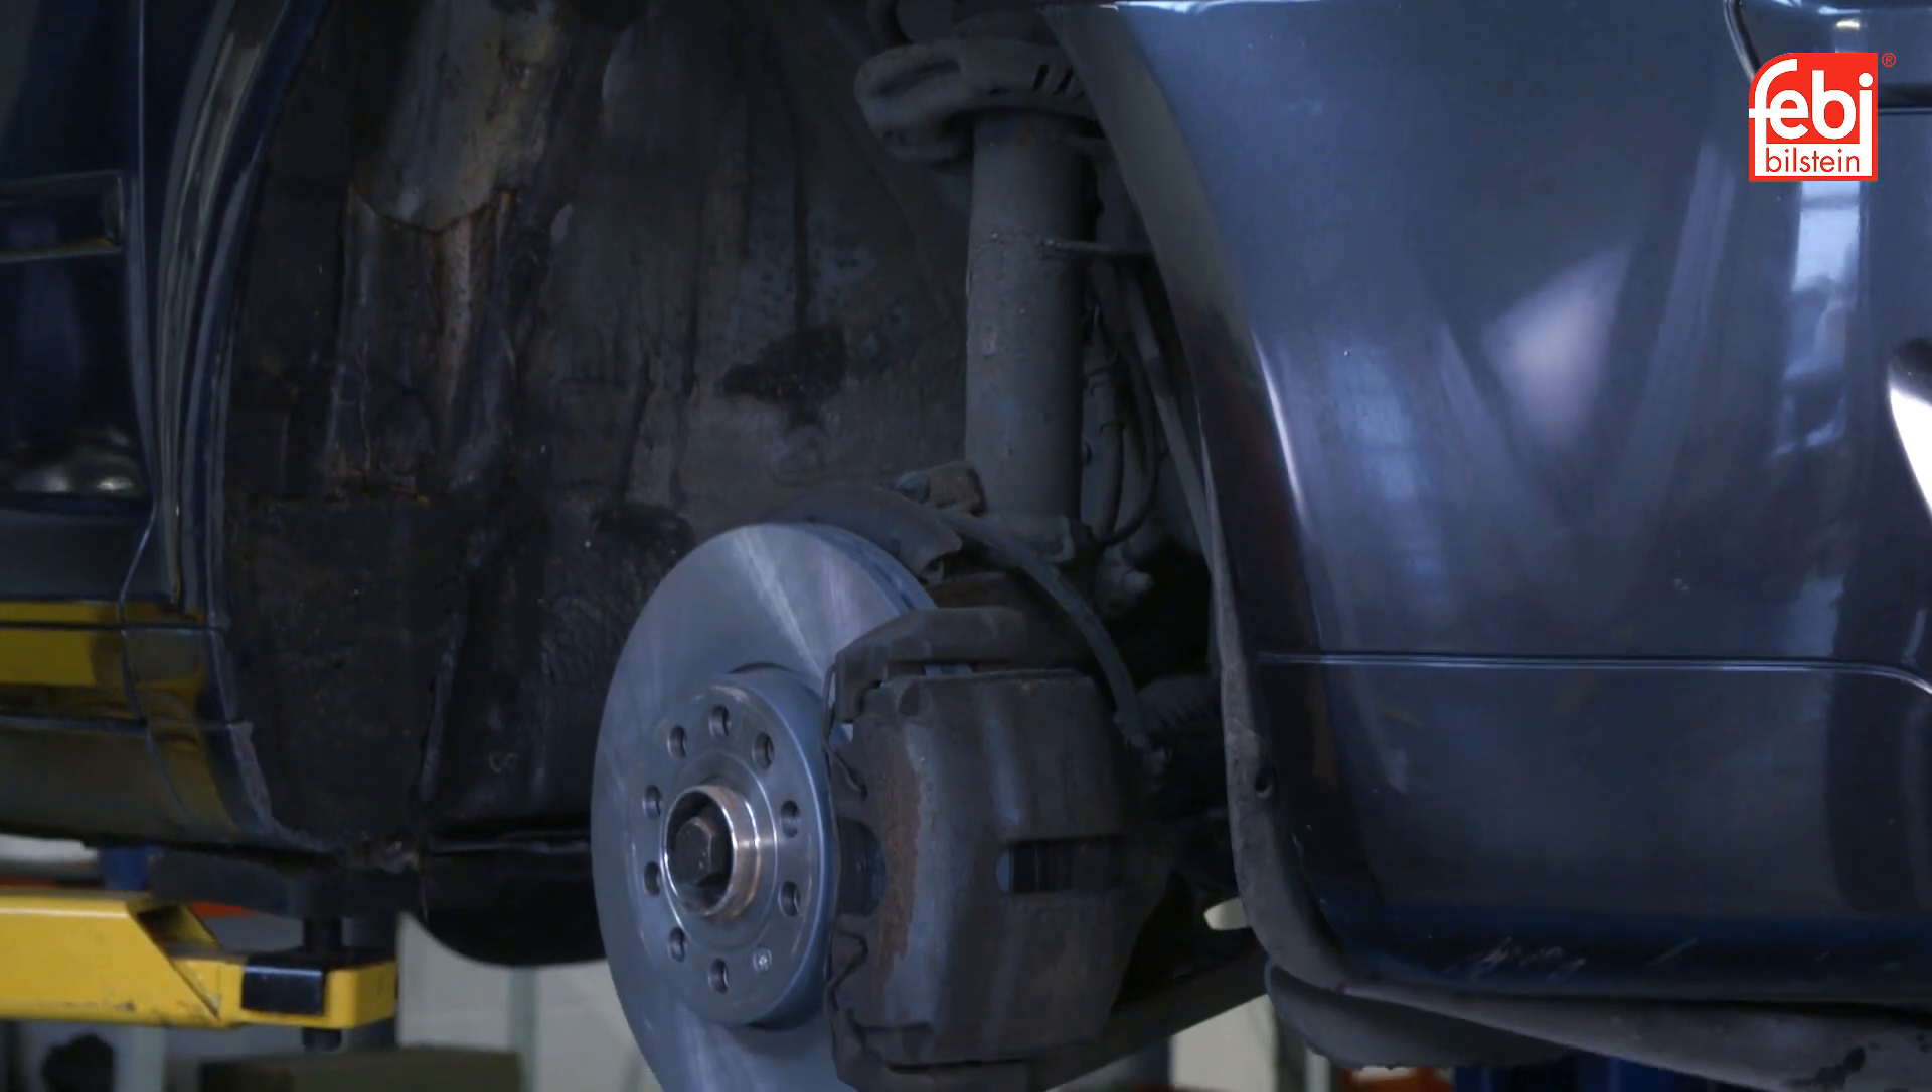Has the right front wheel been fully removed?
Yes.